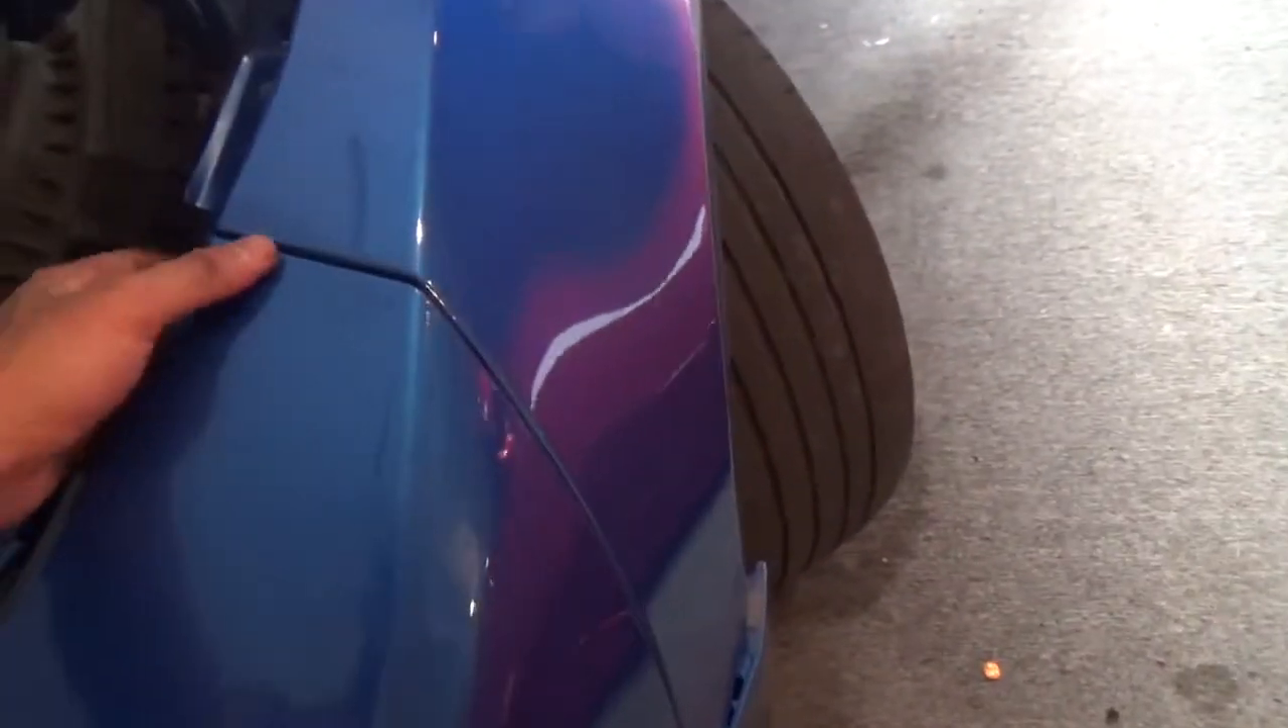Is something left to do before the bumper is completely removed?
Yes.